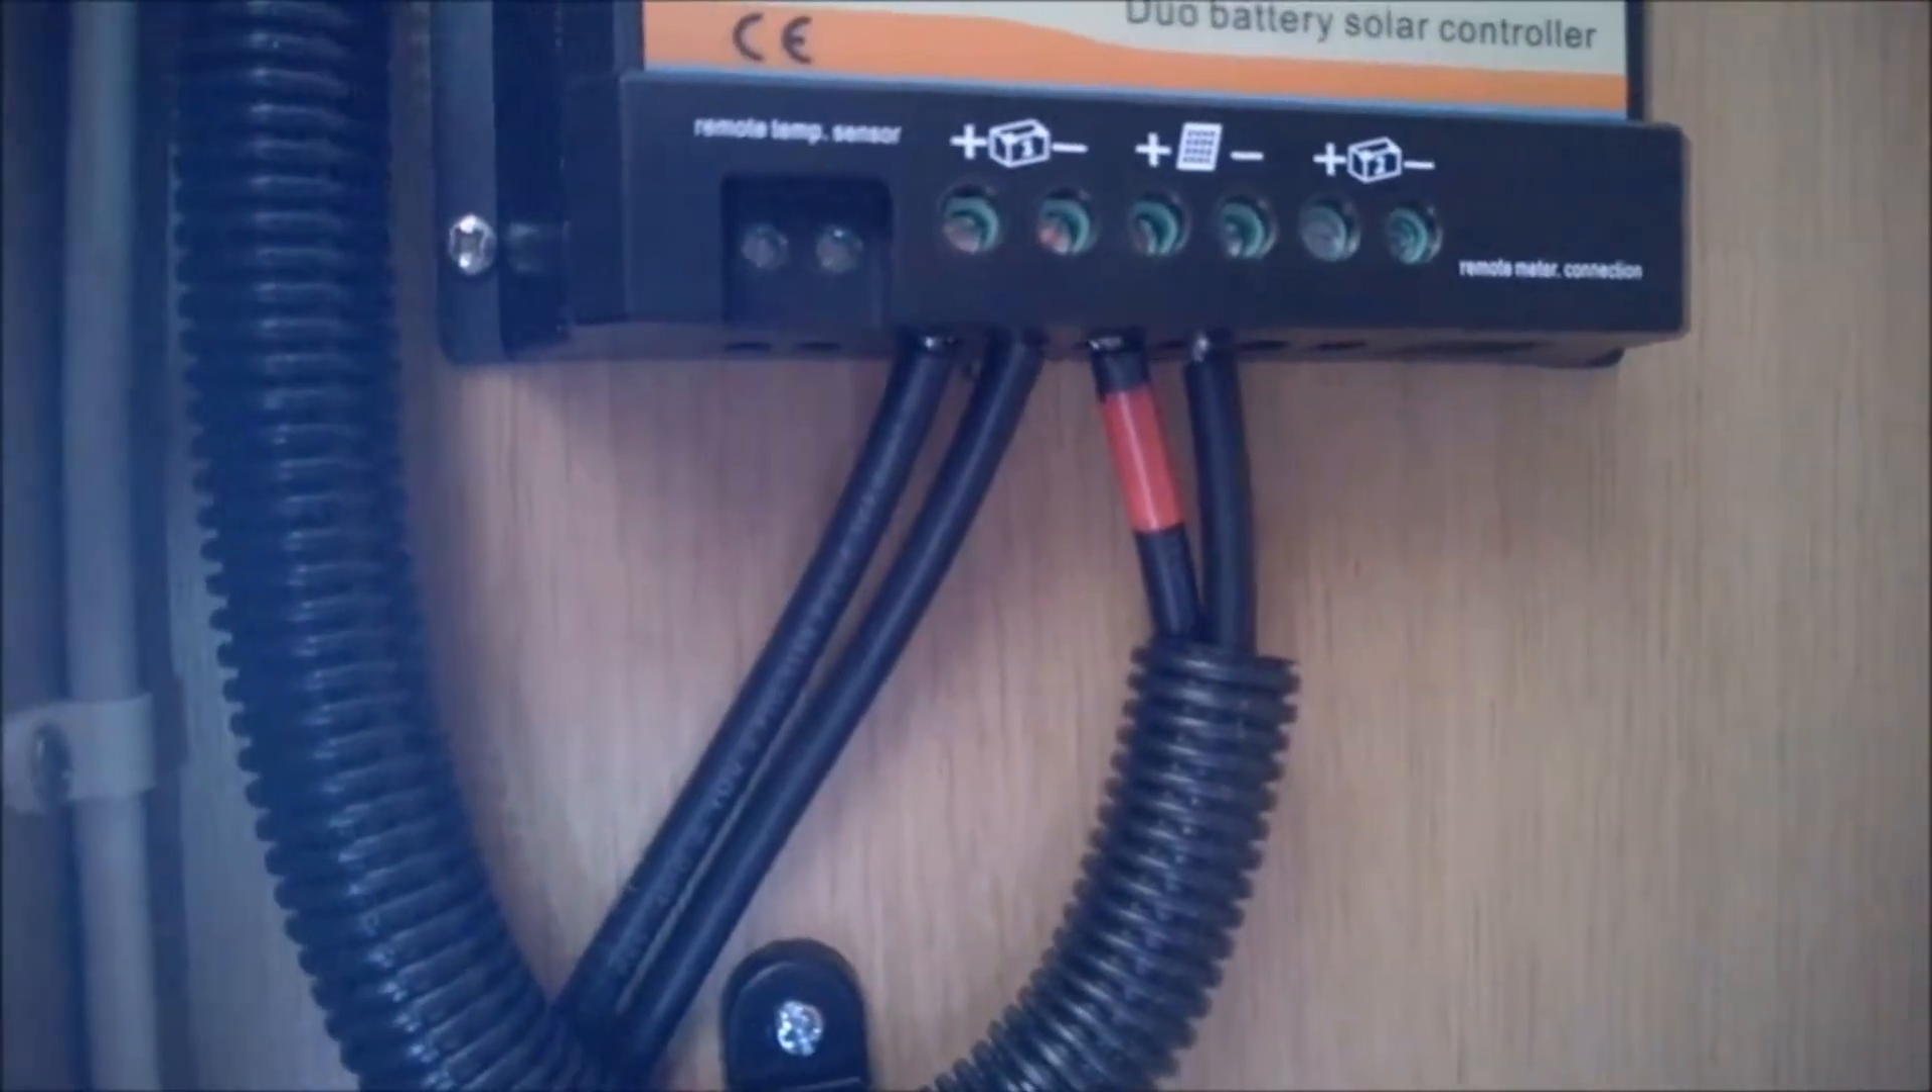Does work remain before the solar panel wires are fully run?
No.